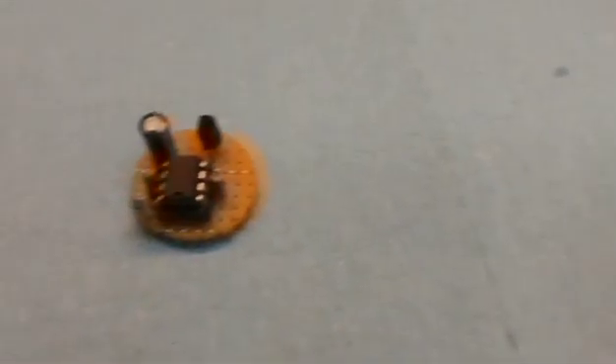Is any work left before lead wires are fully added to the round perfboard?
Yes.